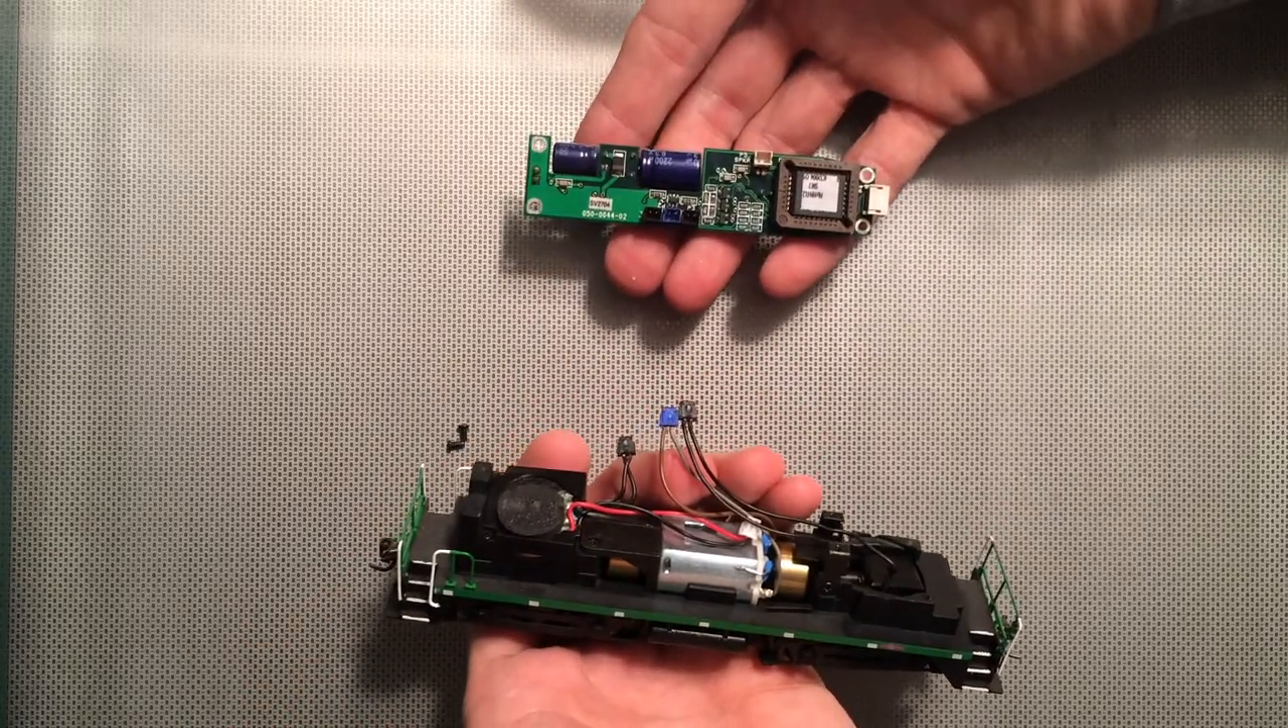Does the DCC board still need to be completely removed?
No.